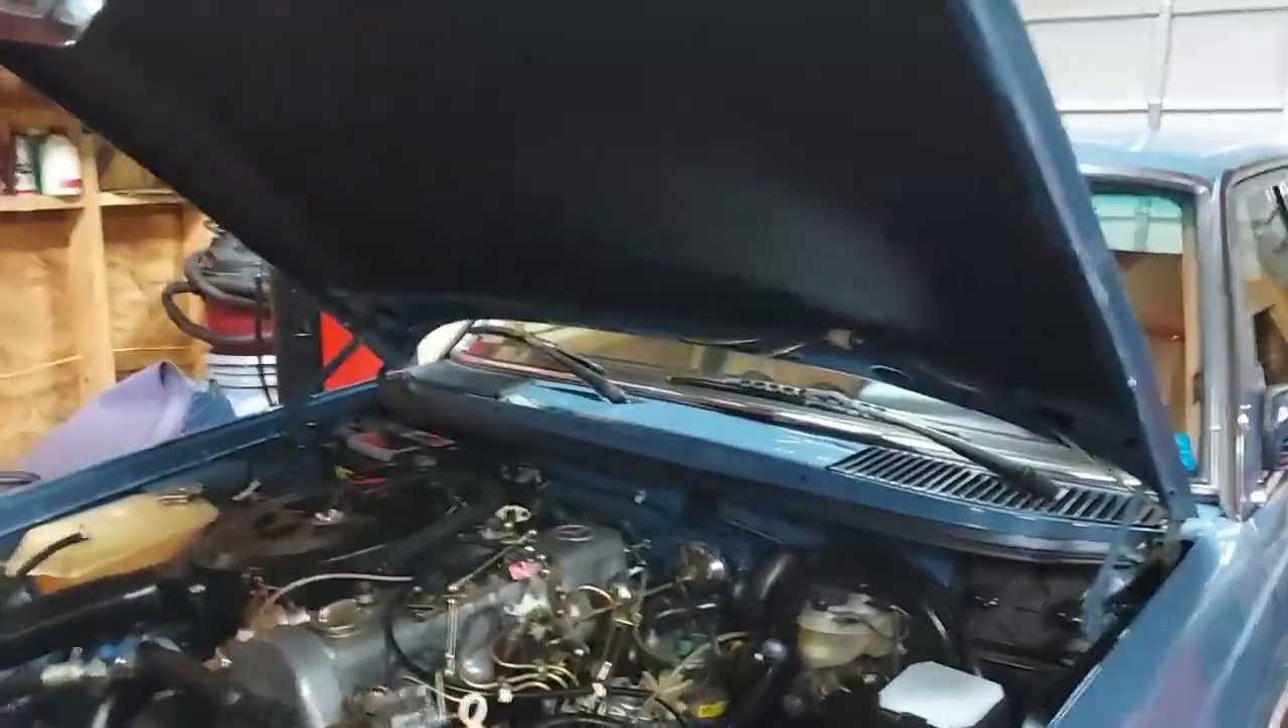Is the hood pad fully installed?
Yes.